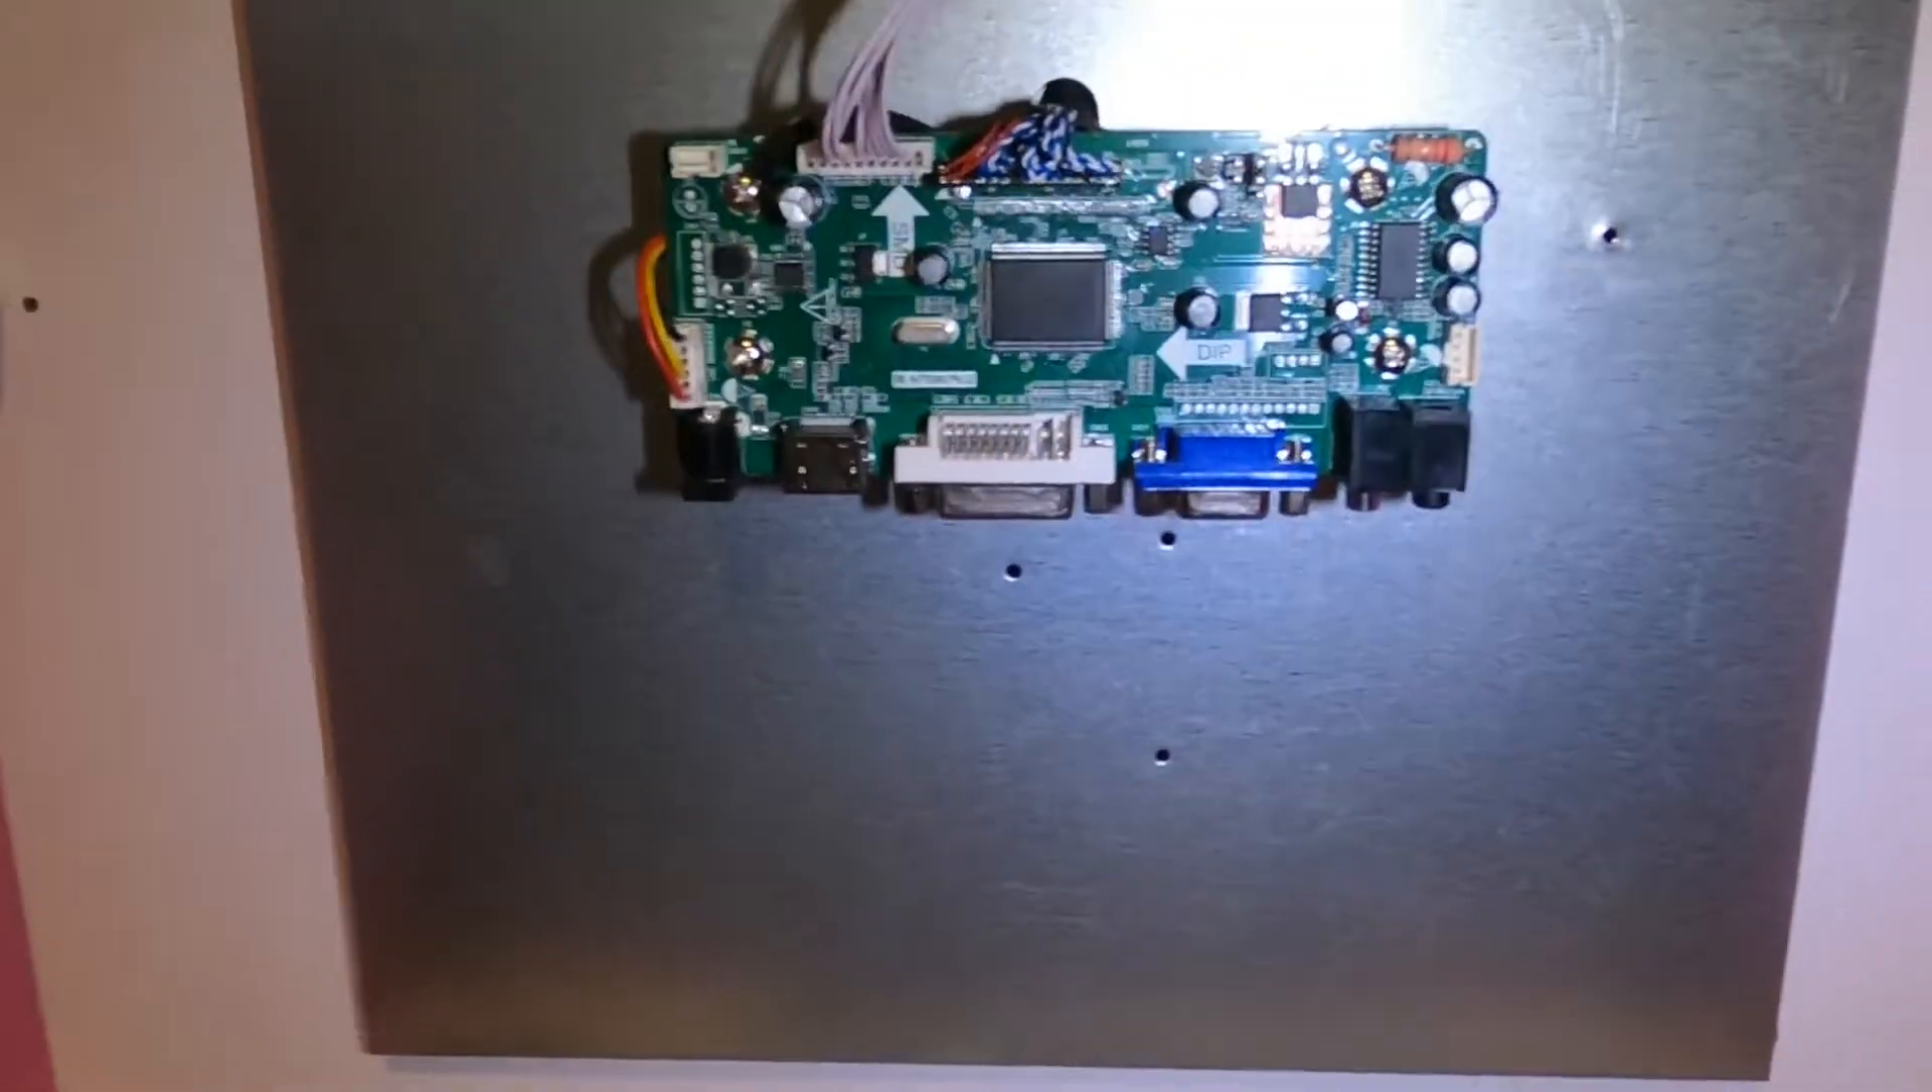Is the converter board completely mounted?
Yes.